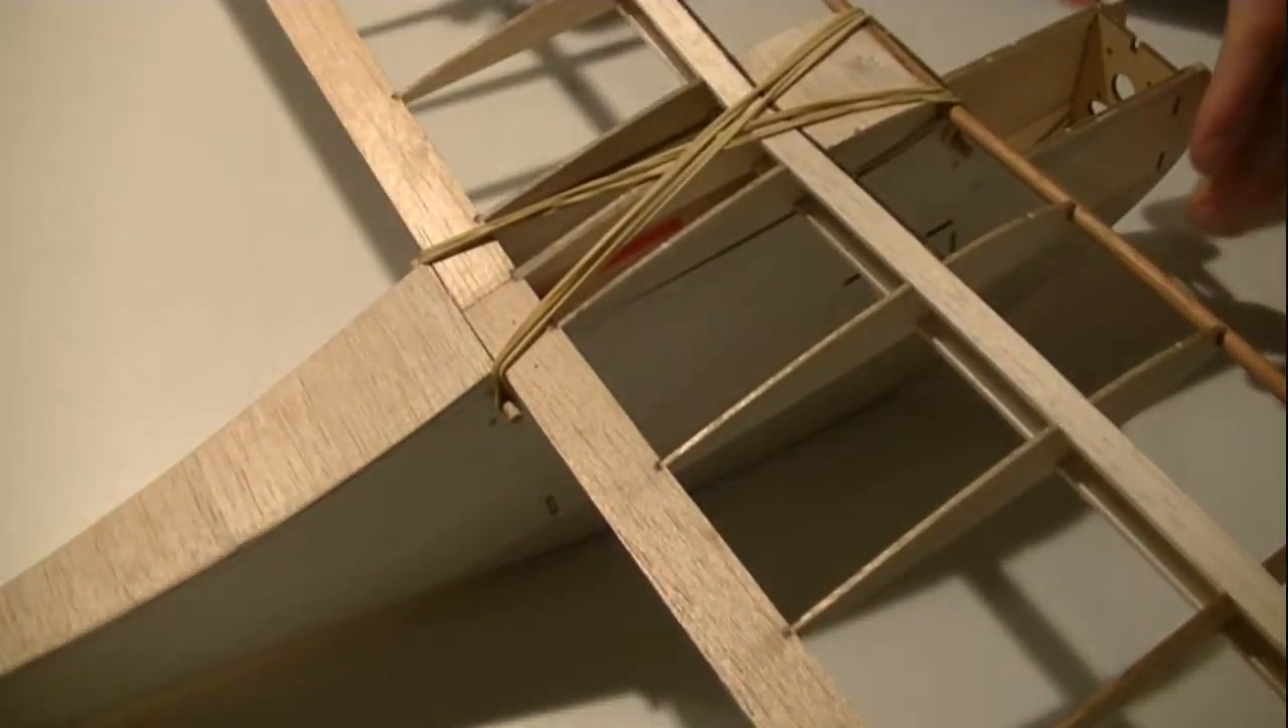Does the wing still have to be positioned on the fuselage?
No.